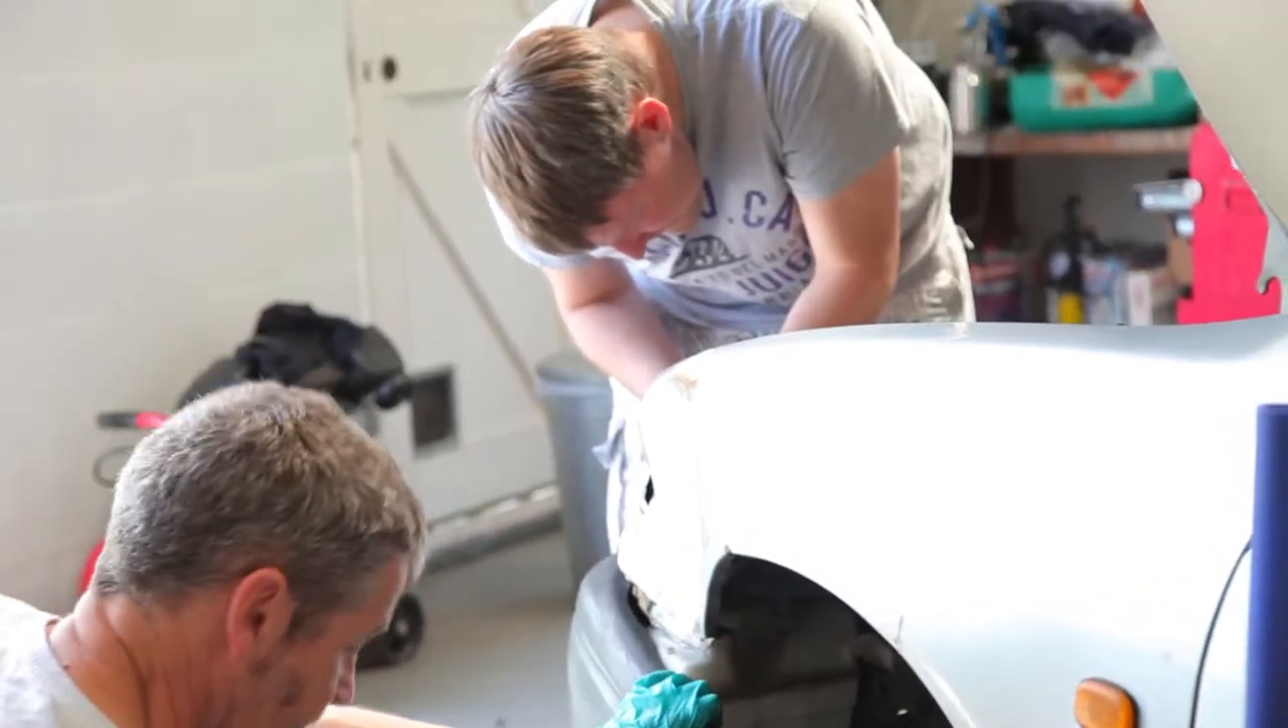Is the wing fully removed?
No.